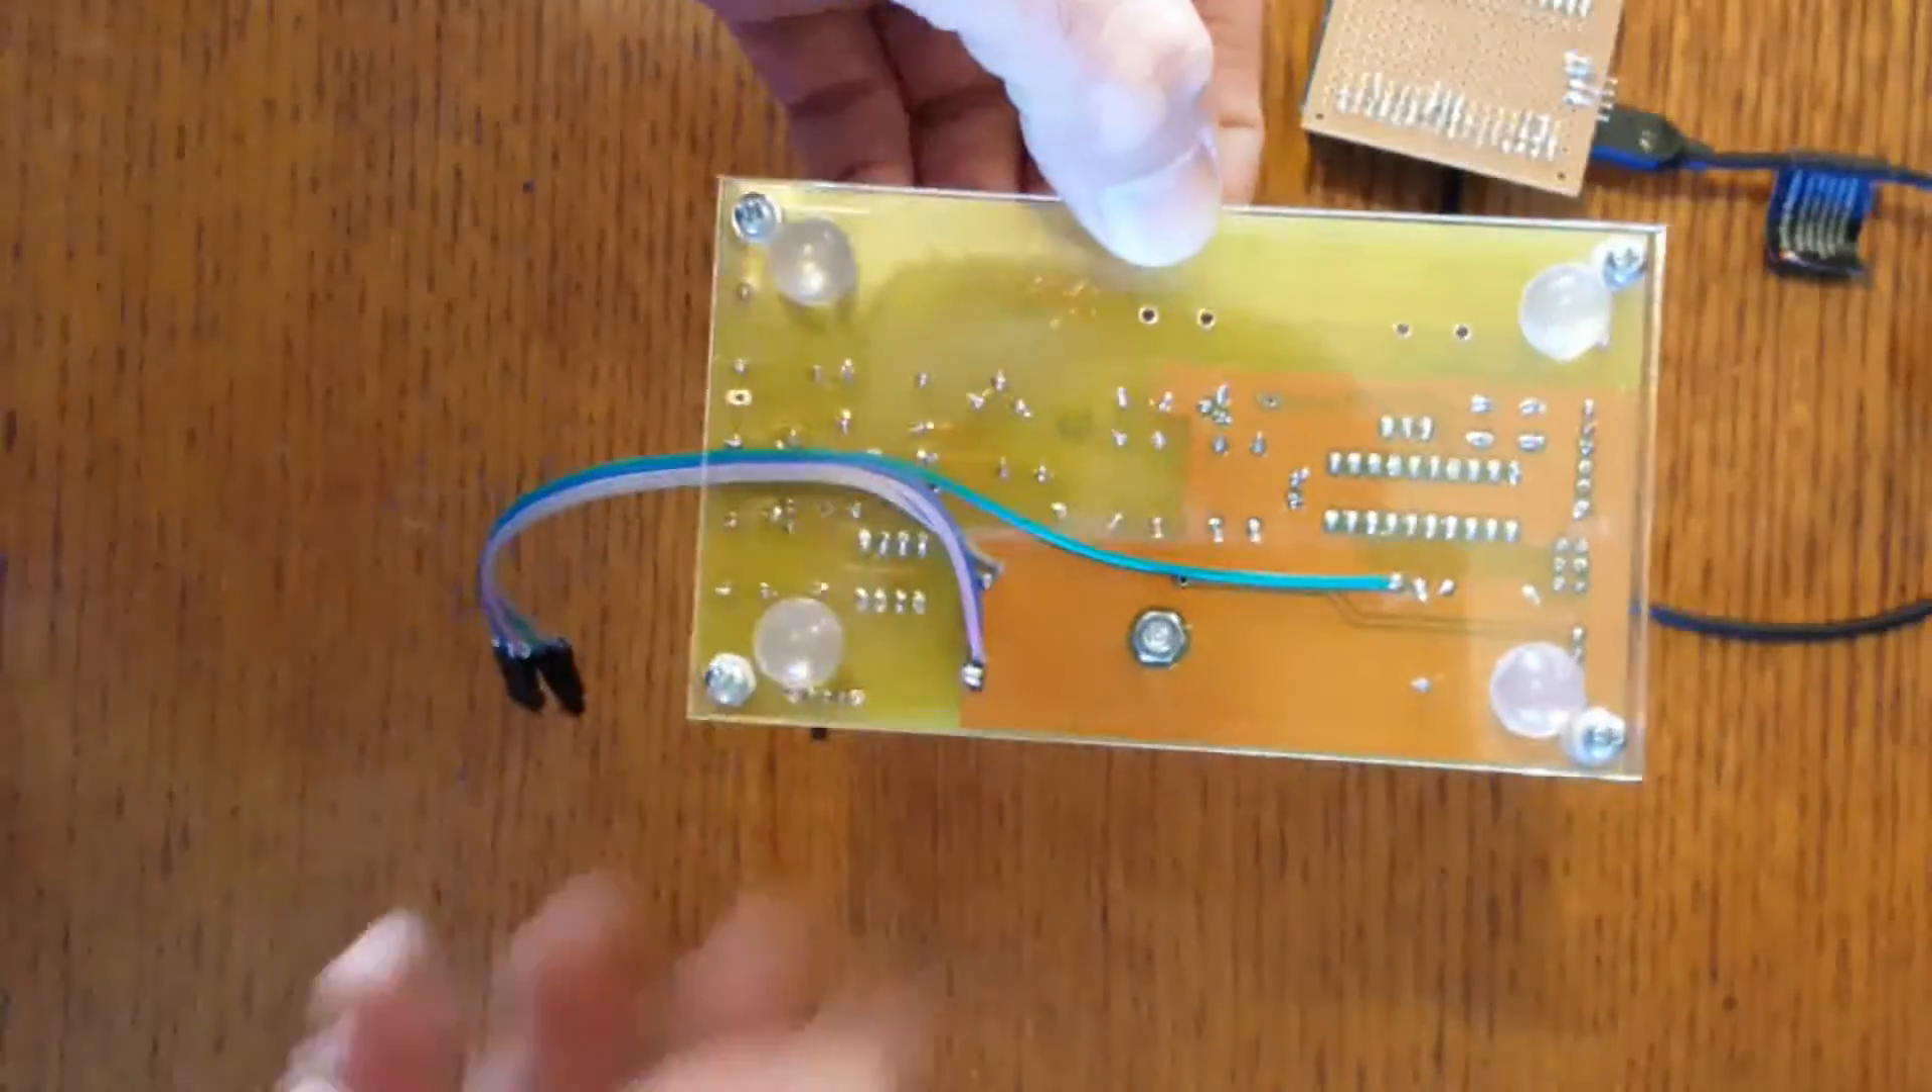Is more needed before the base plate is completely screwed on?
No.